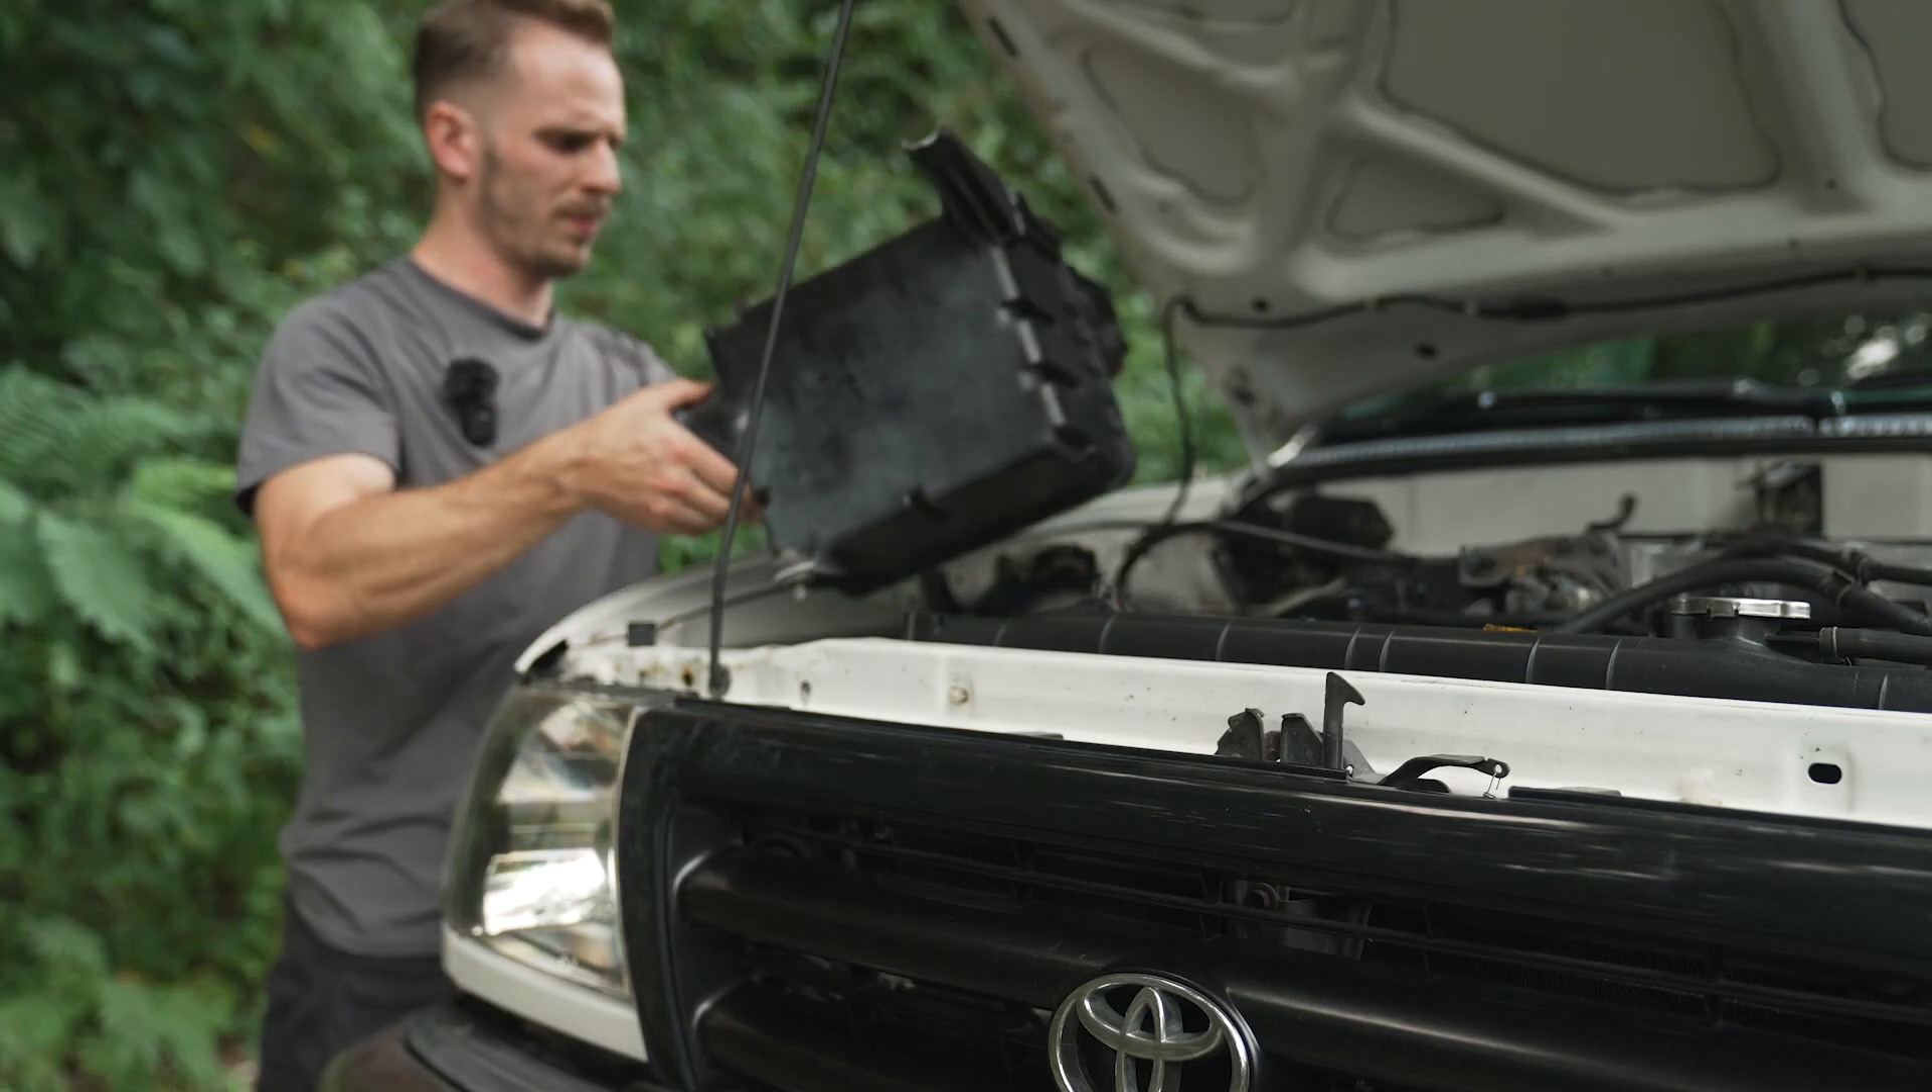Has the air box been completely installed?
No.